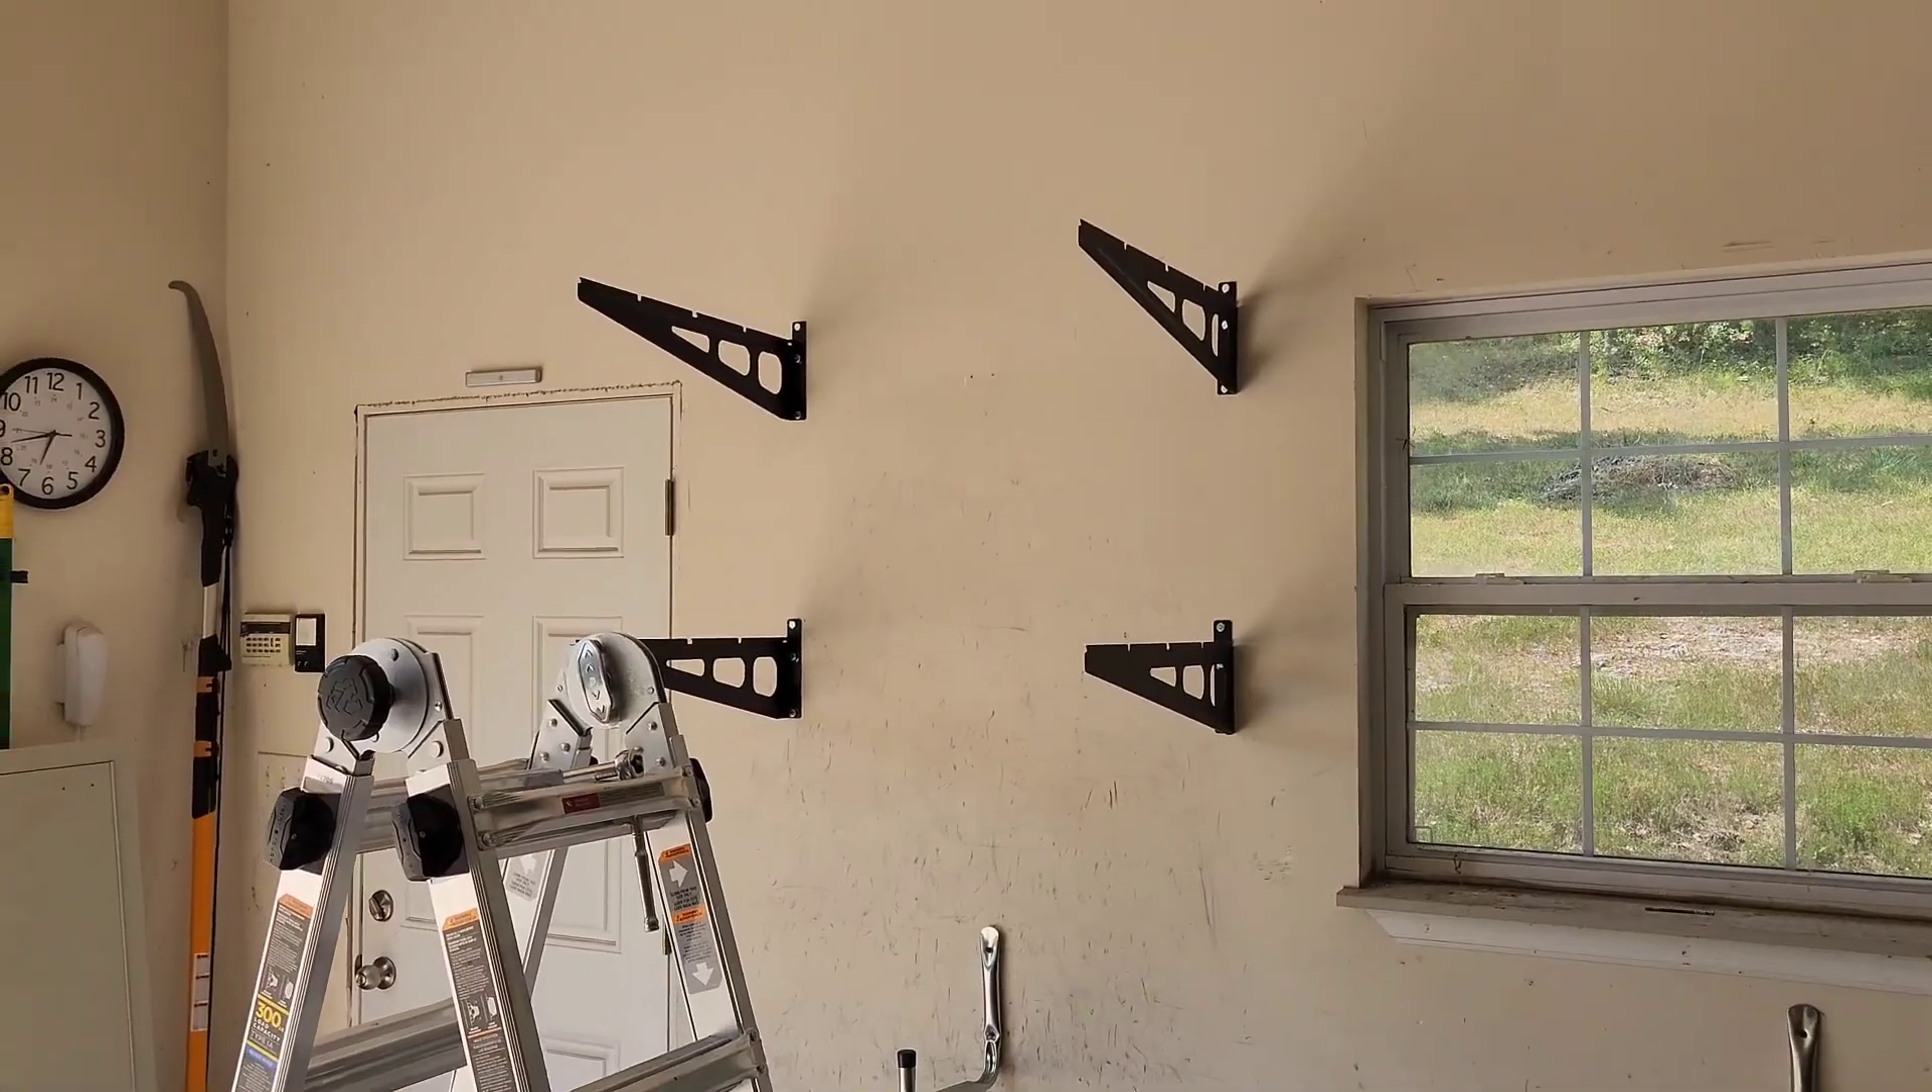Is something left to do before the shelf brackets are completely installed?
No.